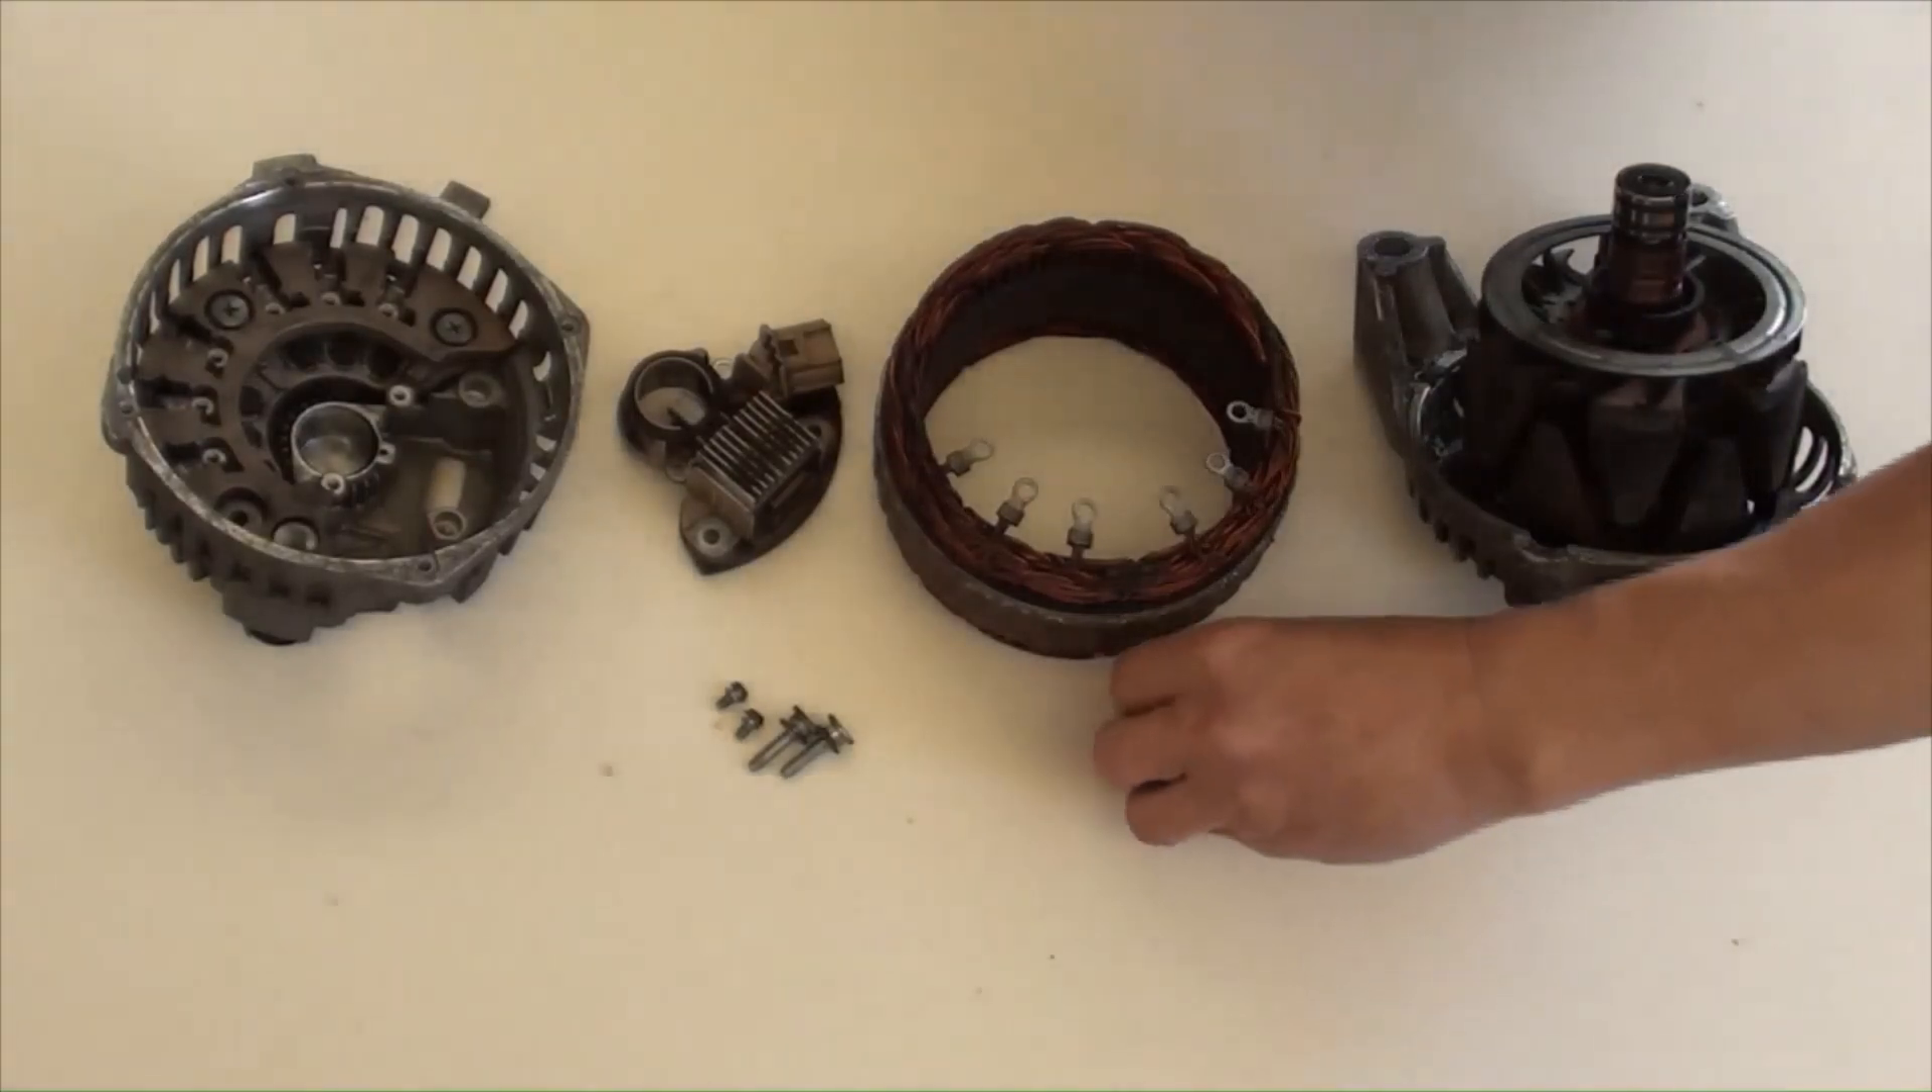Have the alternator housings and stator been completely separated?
Yes.